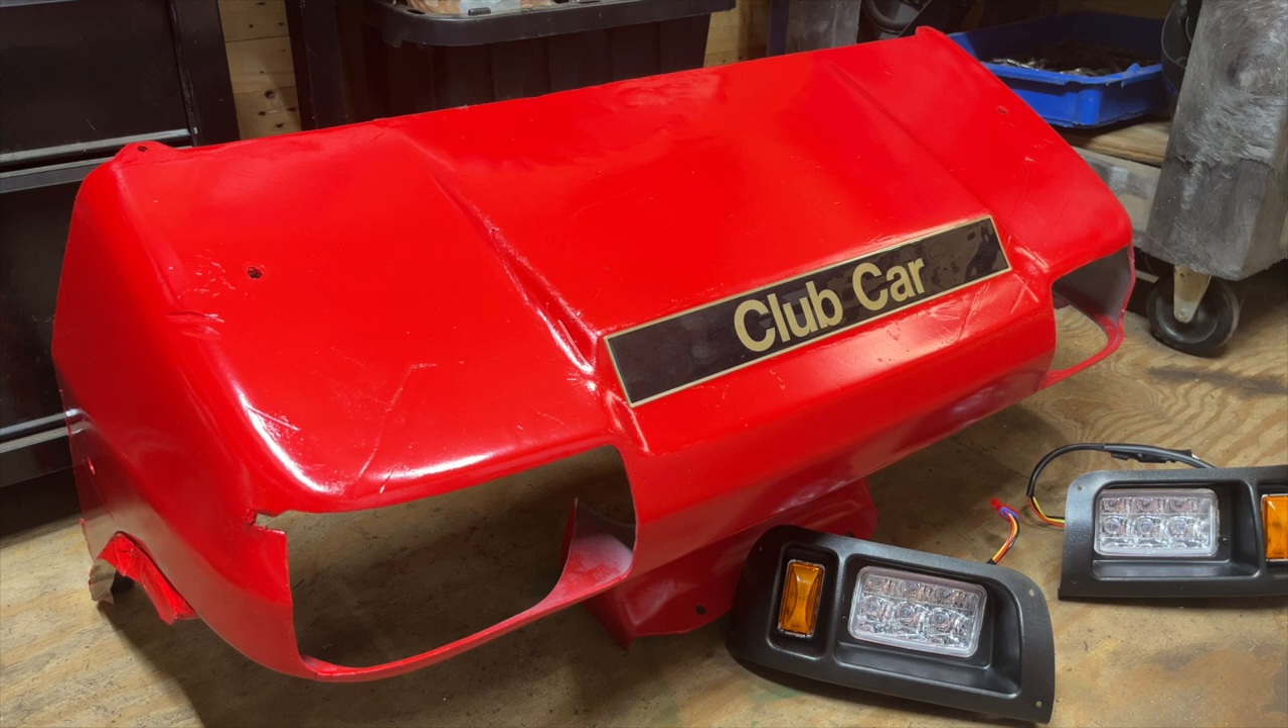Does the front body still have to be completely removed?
No.